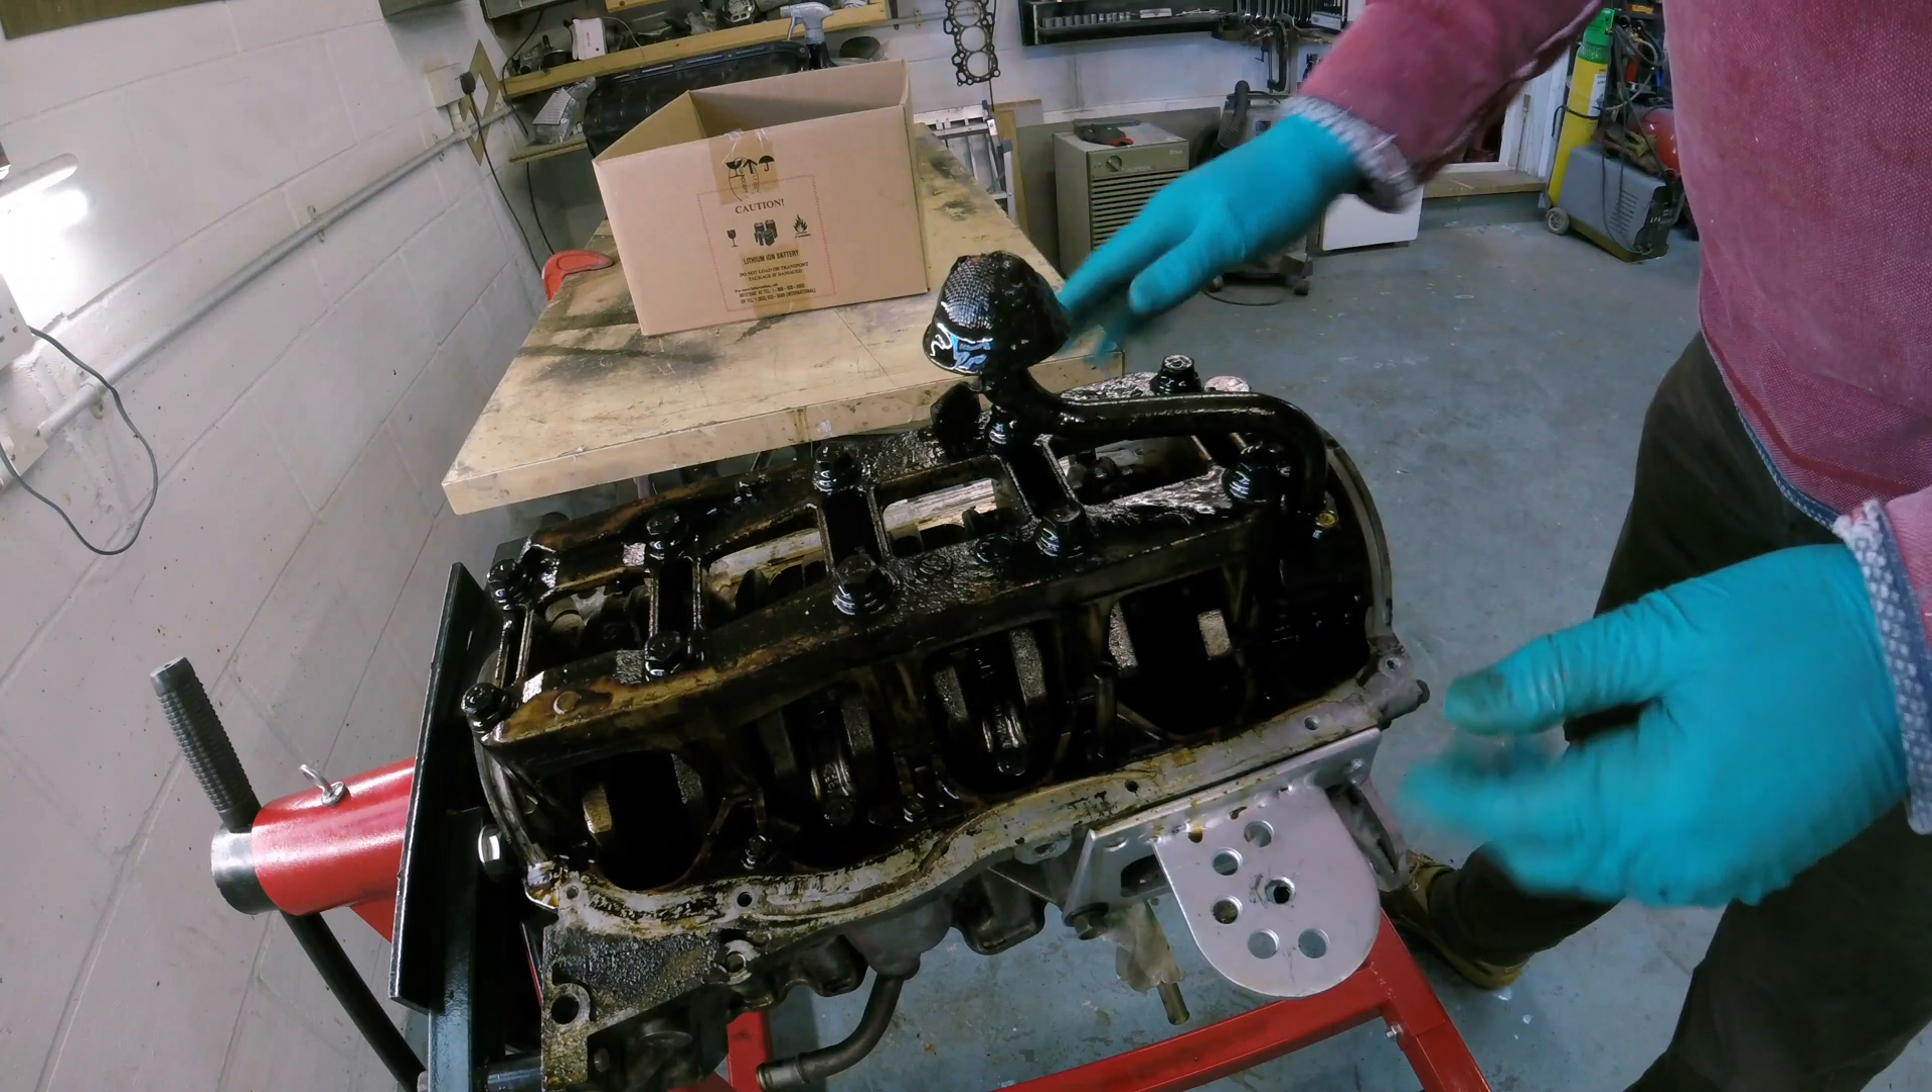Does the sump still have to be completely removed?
No.